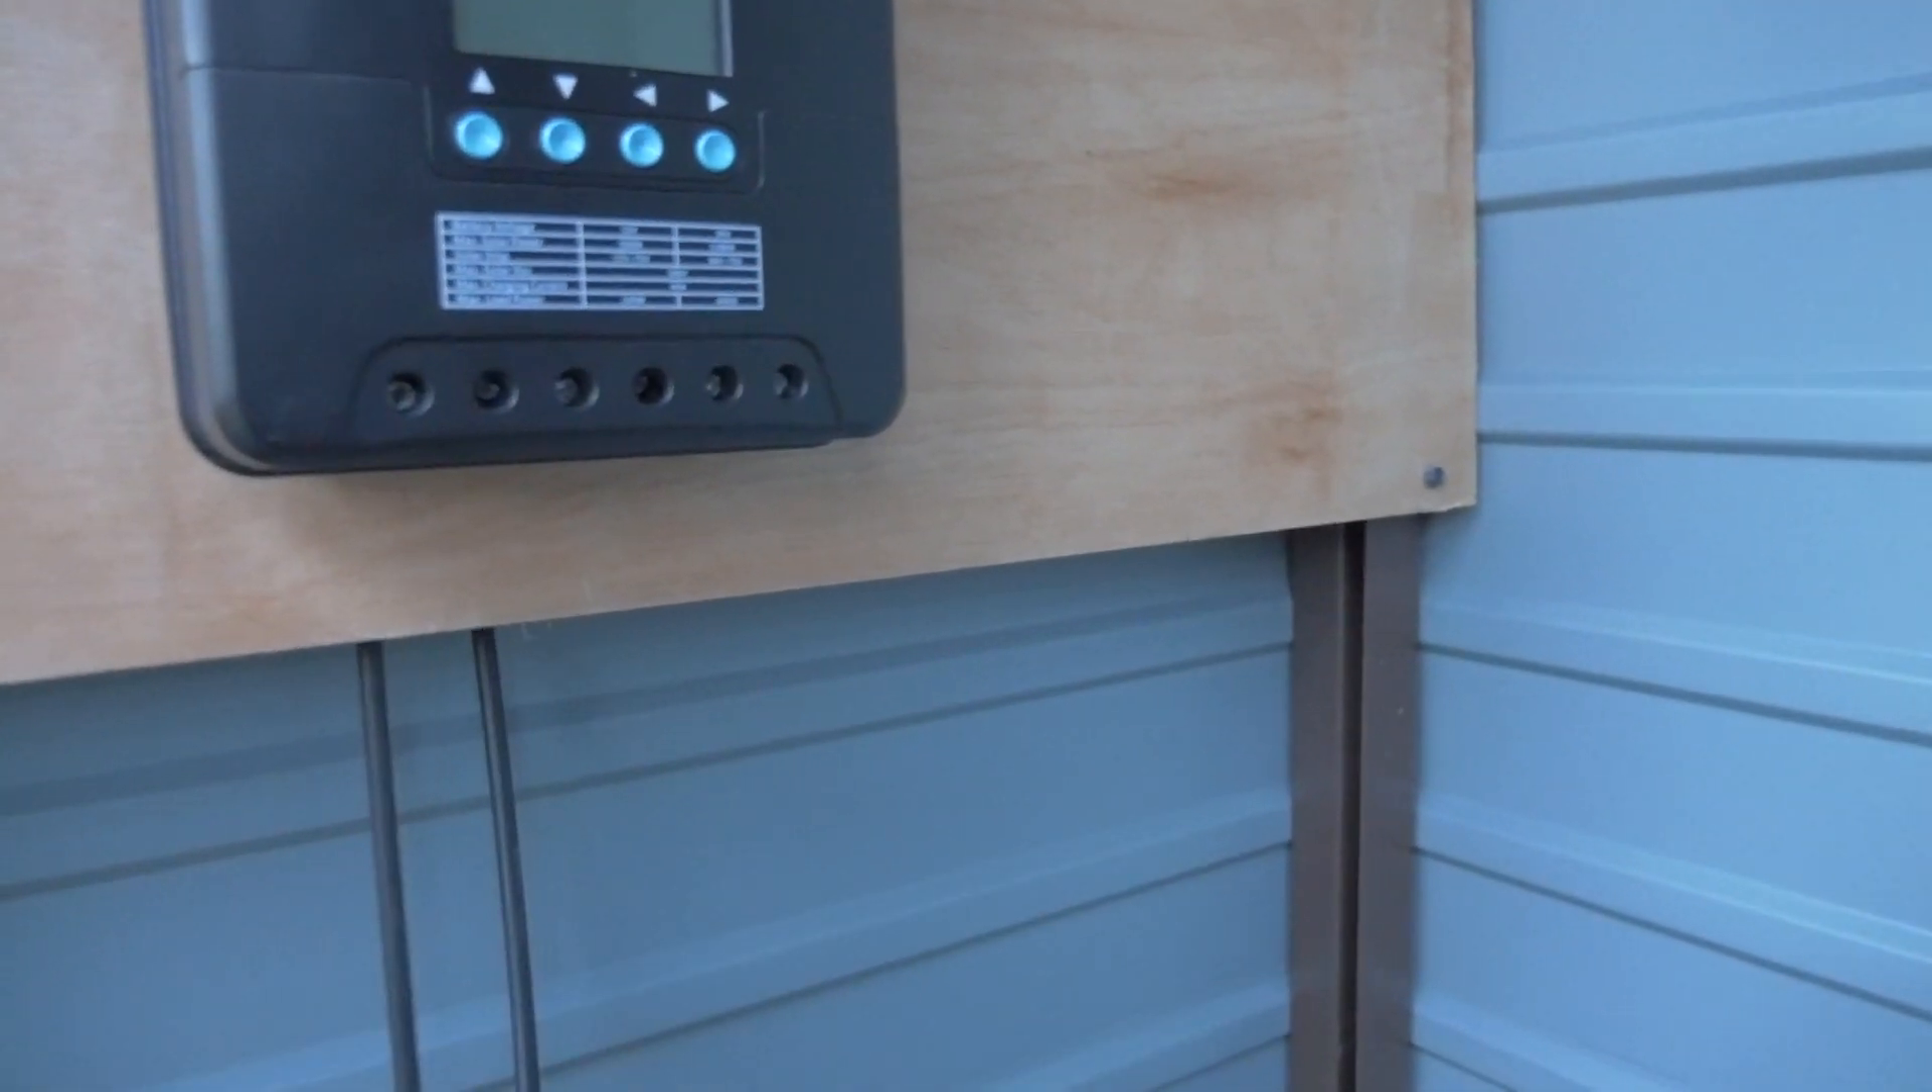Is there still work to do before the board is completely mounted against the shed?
No.